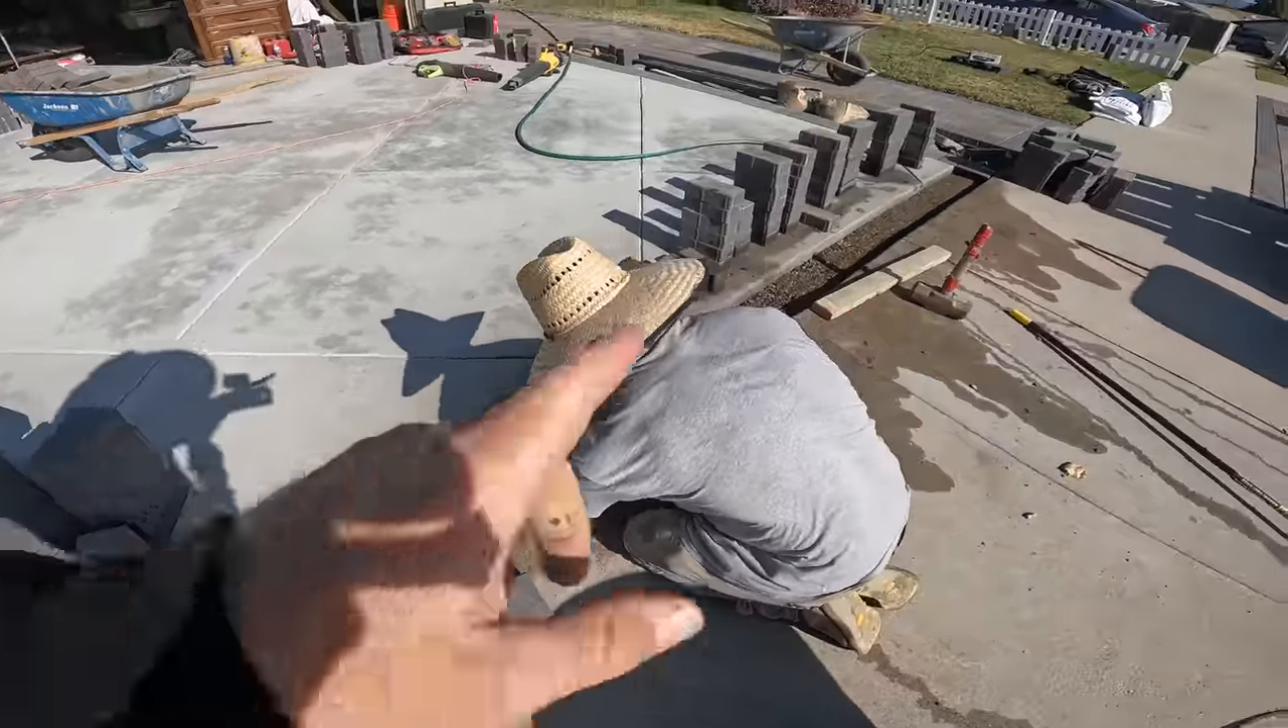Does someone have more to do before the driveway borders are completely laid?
Yes.